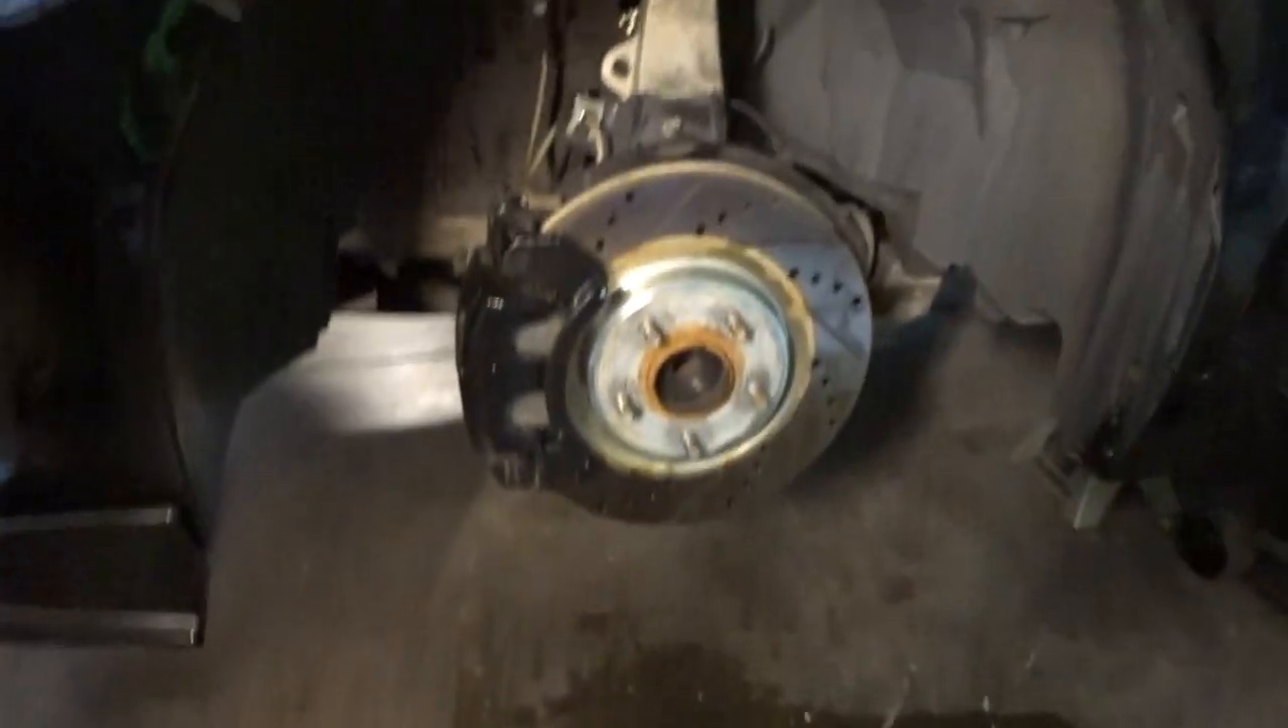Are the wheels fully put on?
No.